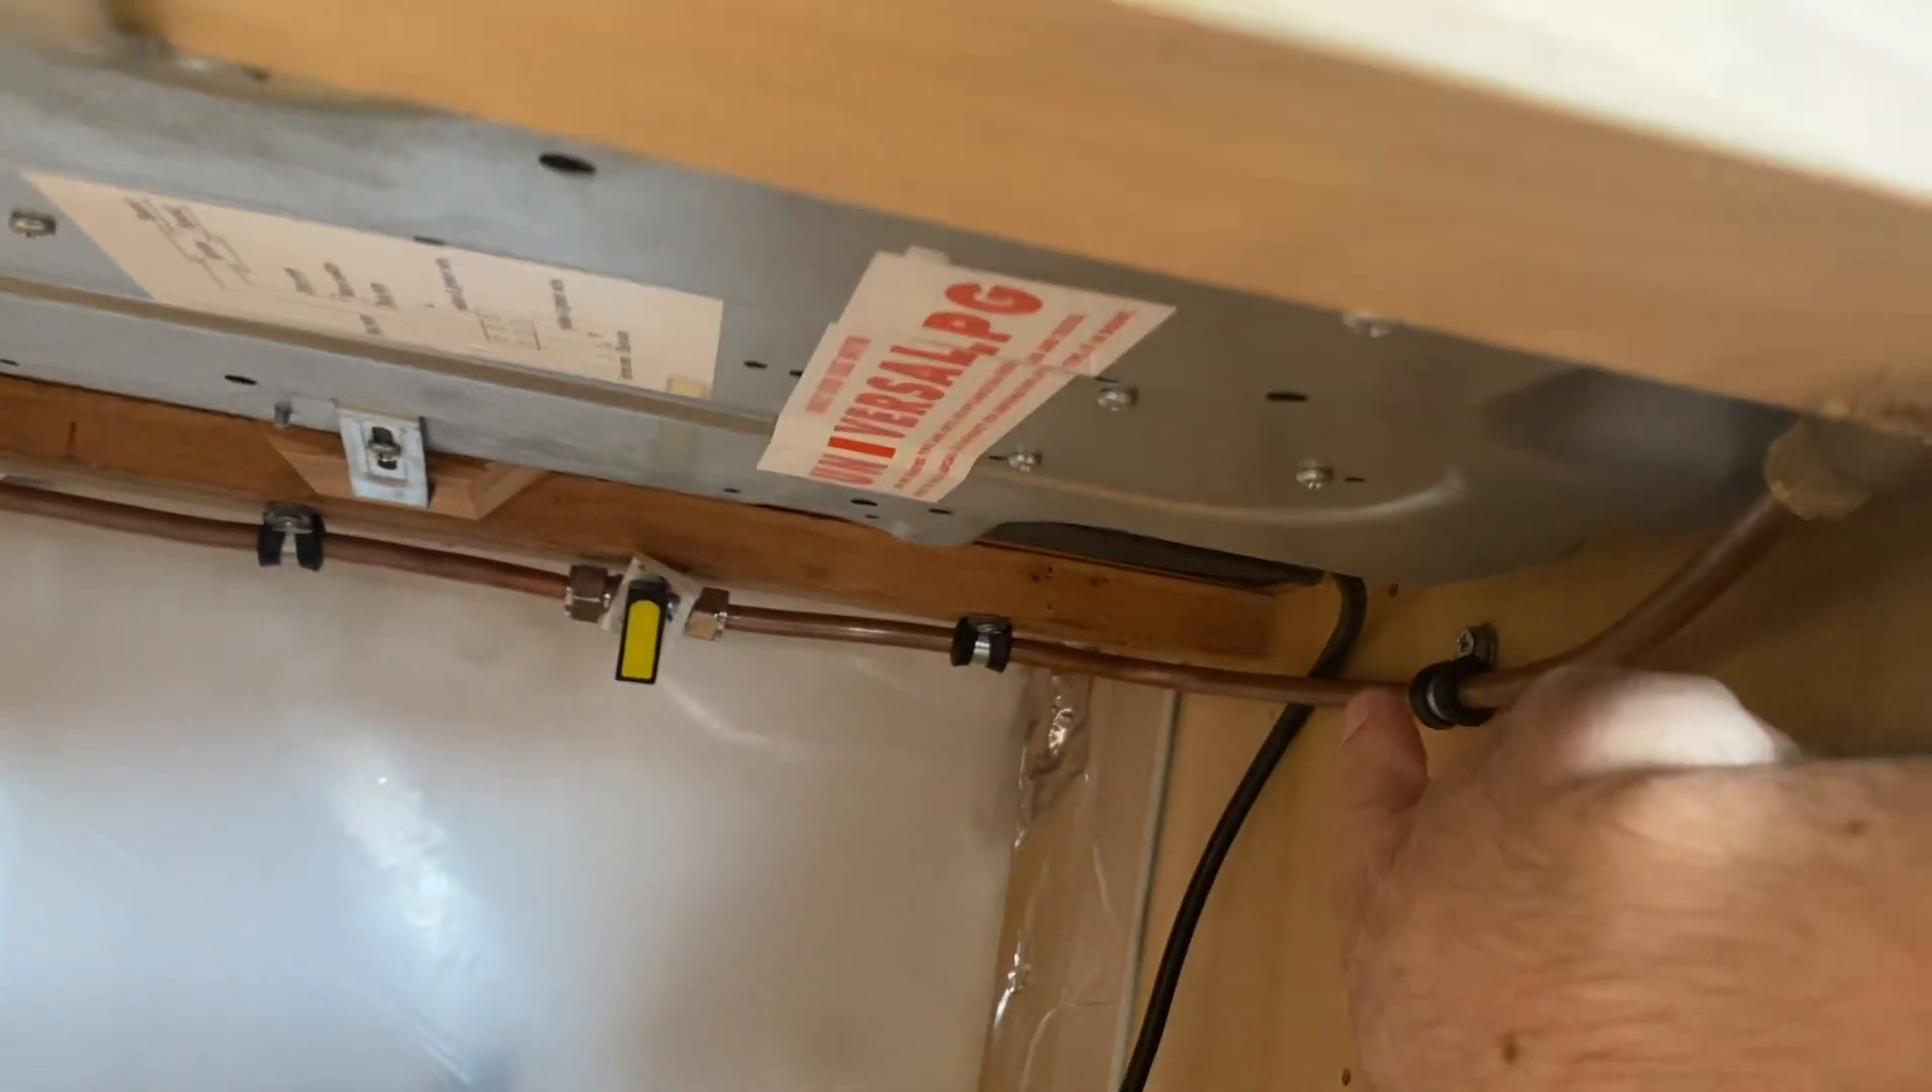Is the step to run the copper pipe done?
Yes.